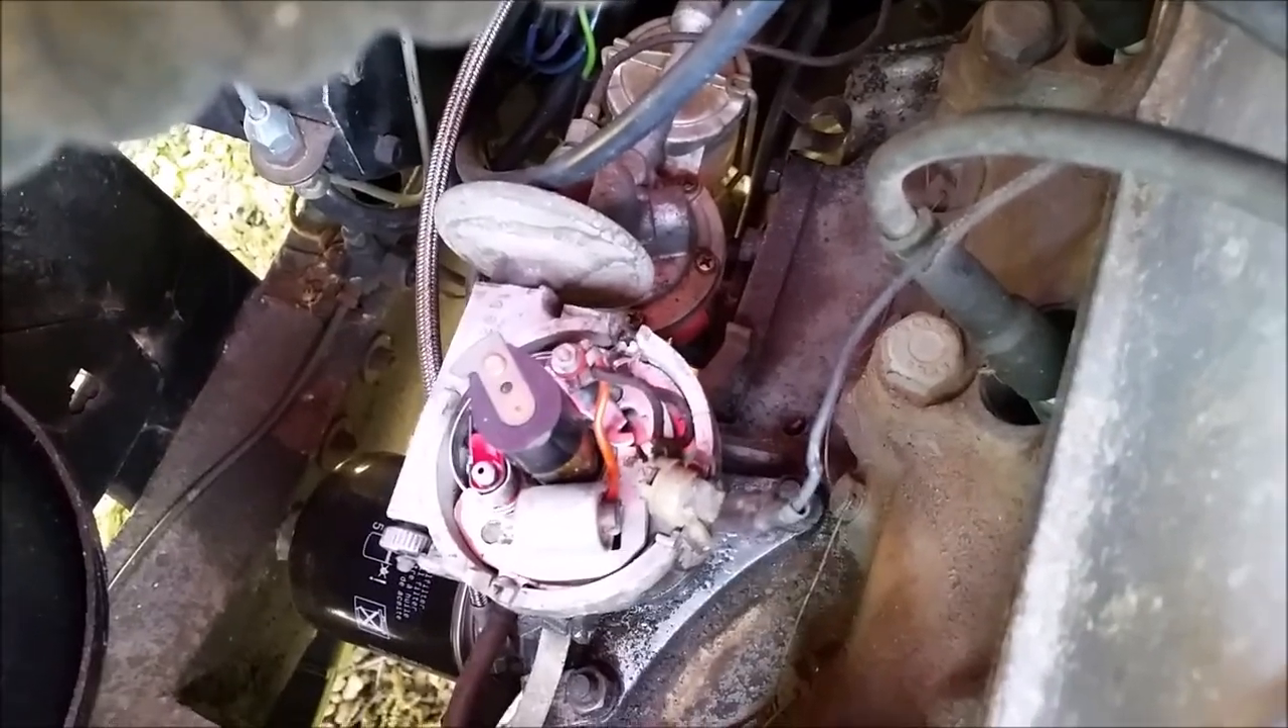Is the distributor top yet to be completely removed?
No.